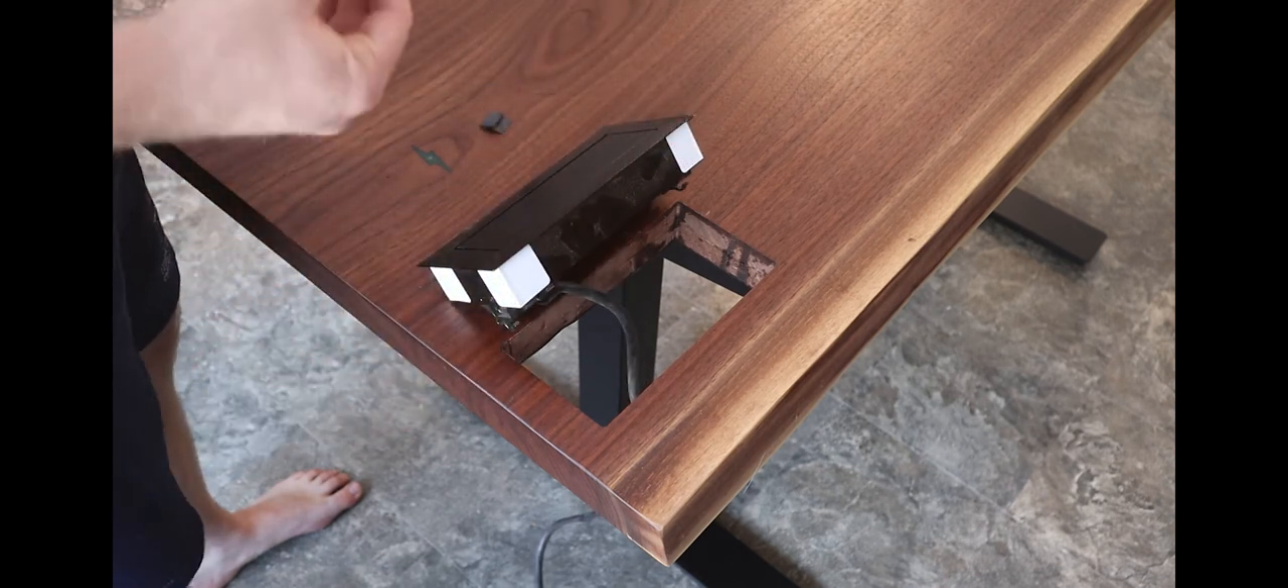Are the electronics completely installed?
No.